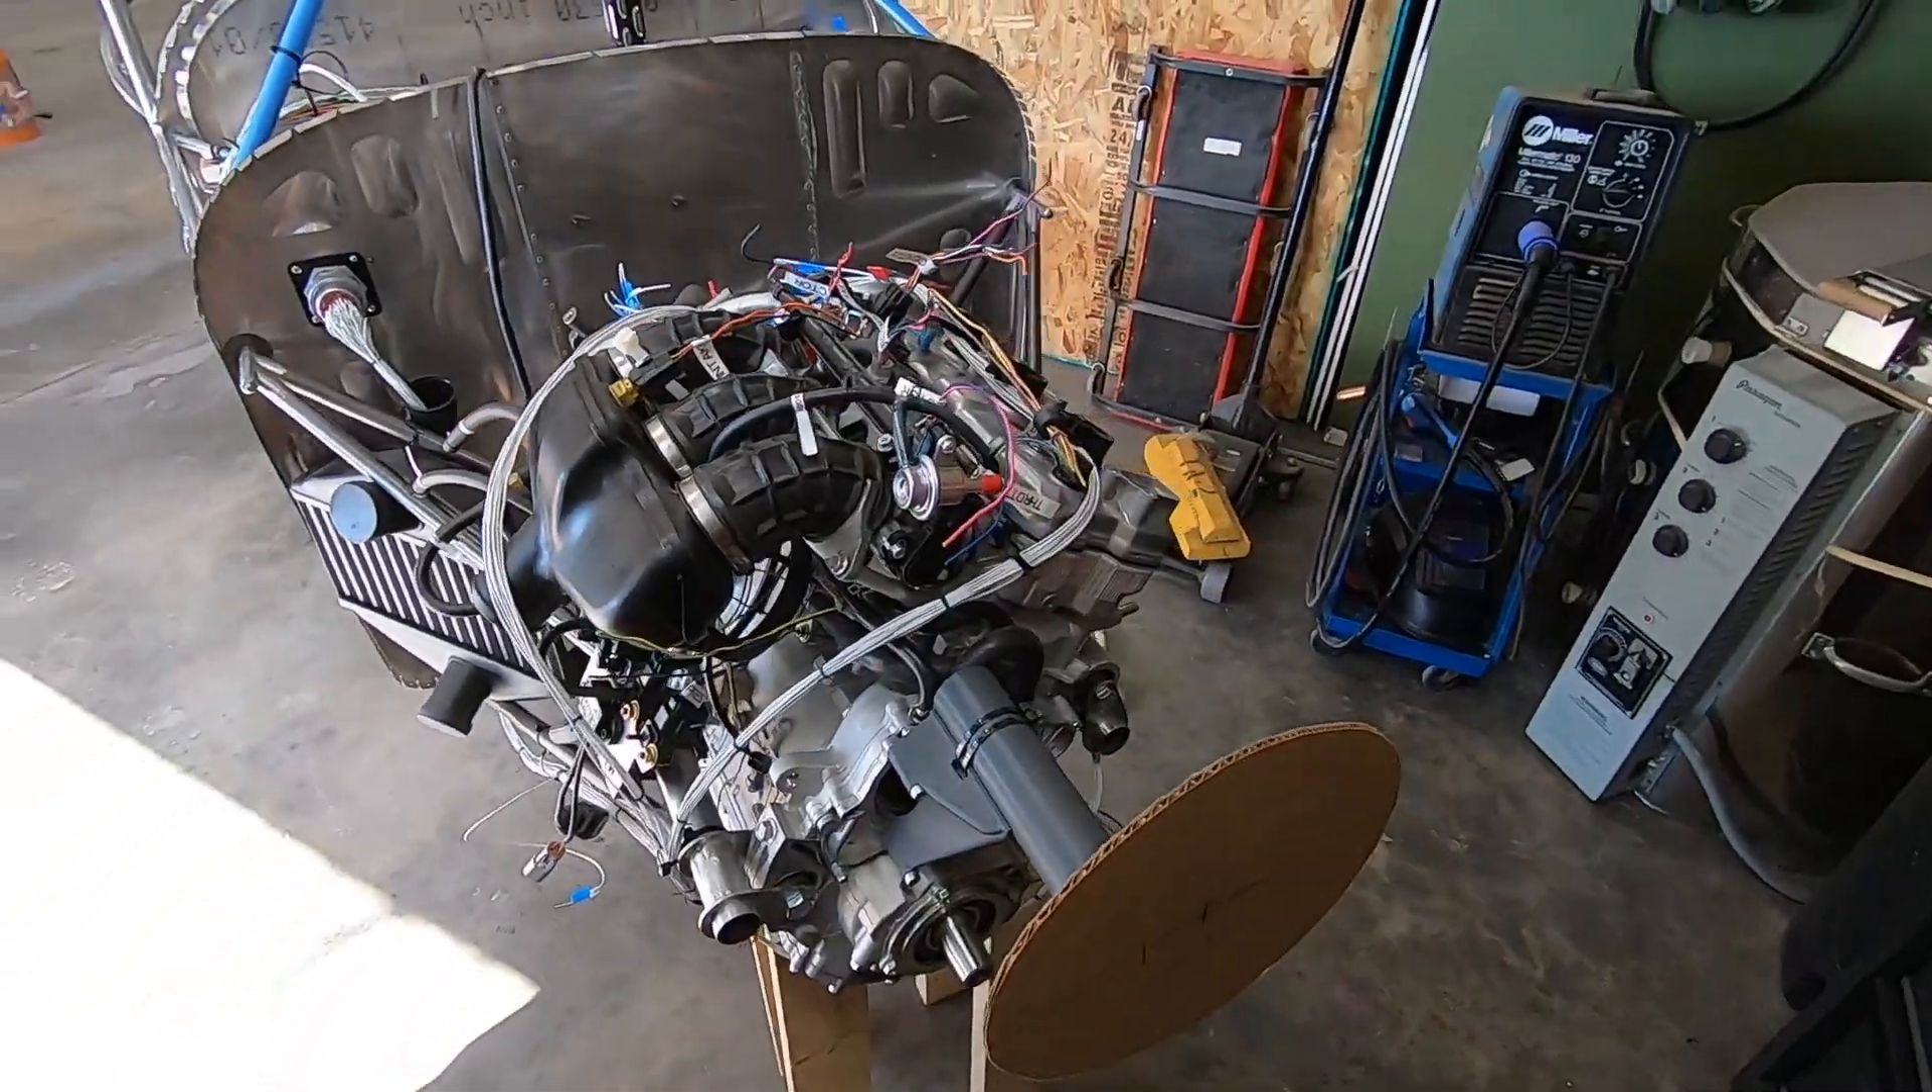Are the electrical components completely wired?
No.